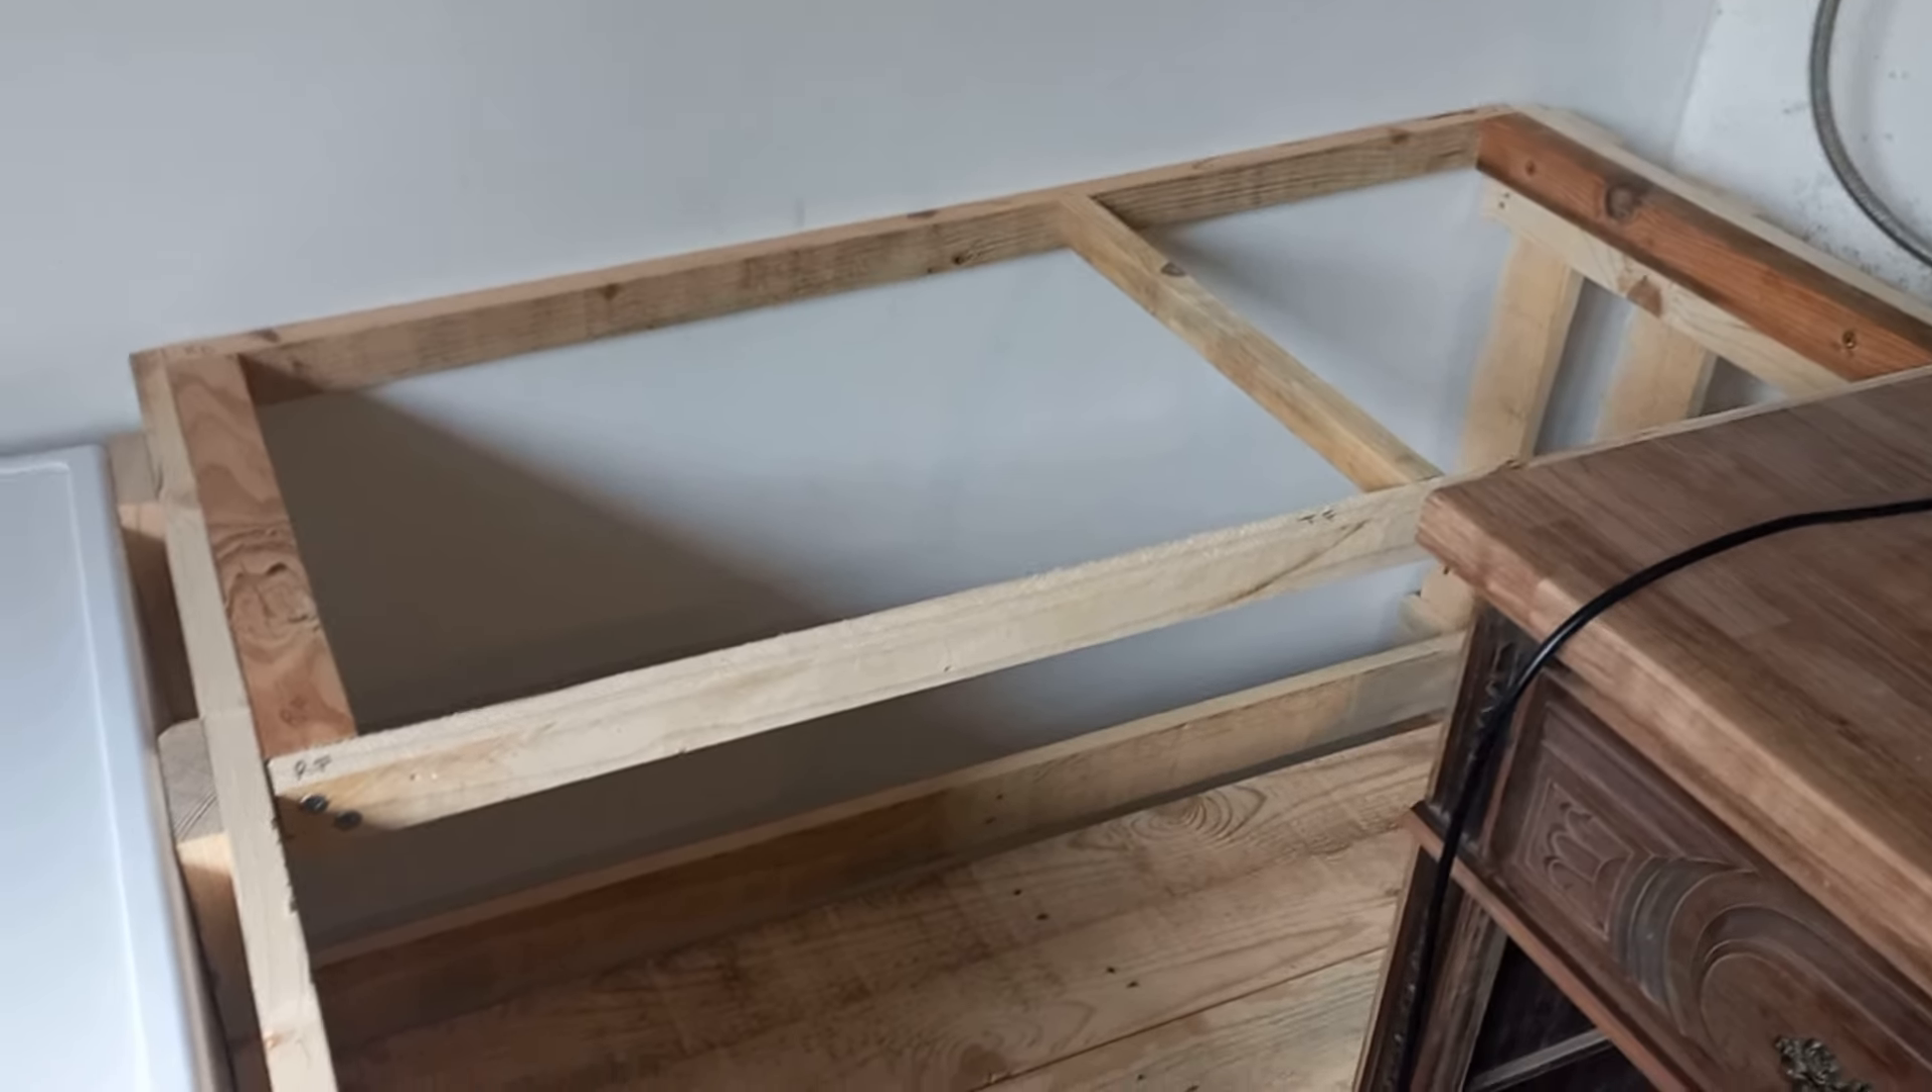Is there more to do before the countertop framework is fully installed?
No.